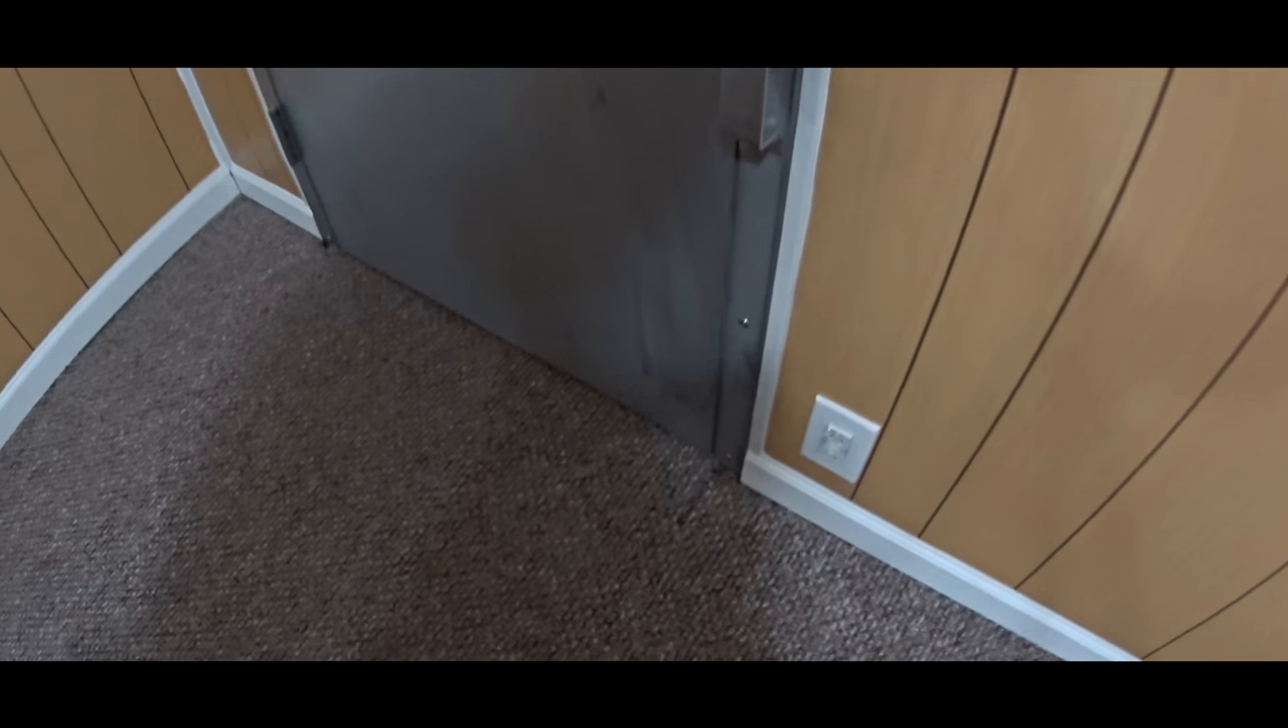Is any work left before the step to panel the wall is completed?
No.